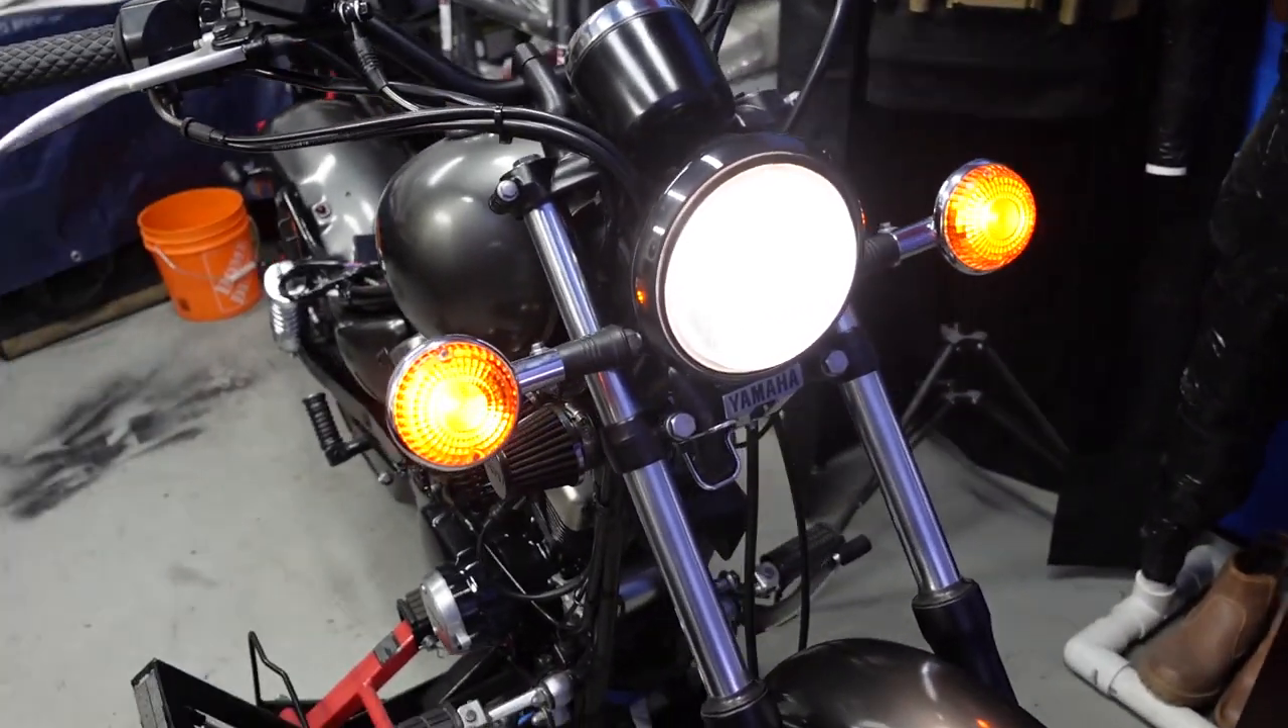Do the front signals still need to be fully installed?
No.